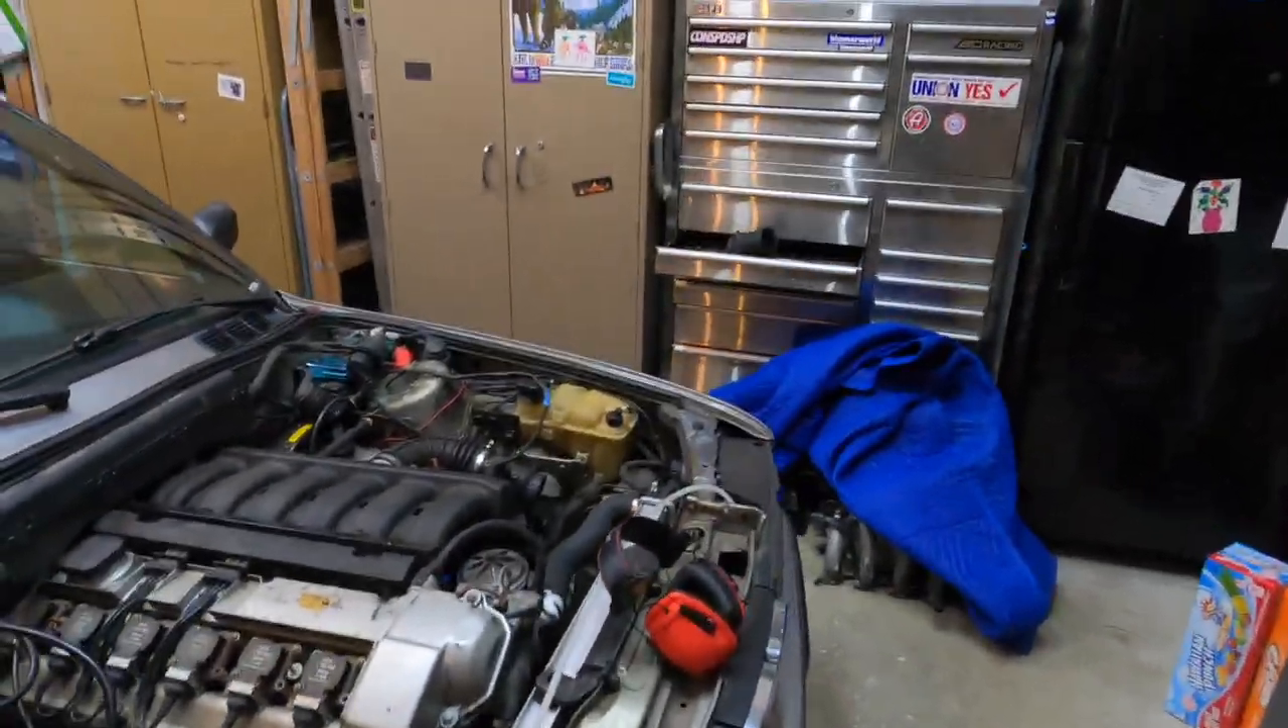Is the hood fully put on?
No.